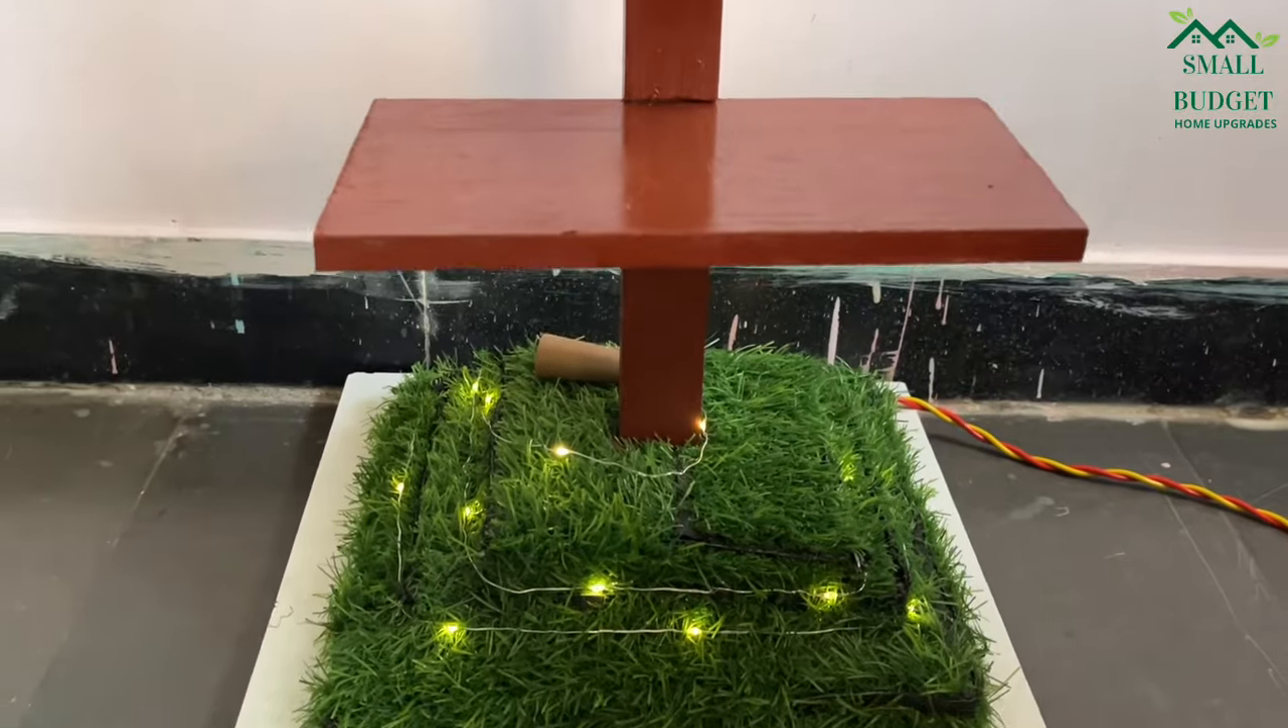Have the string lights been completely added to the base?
Yes.